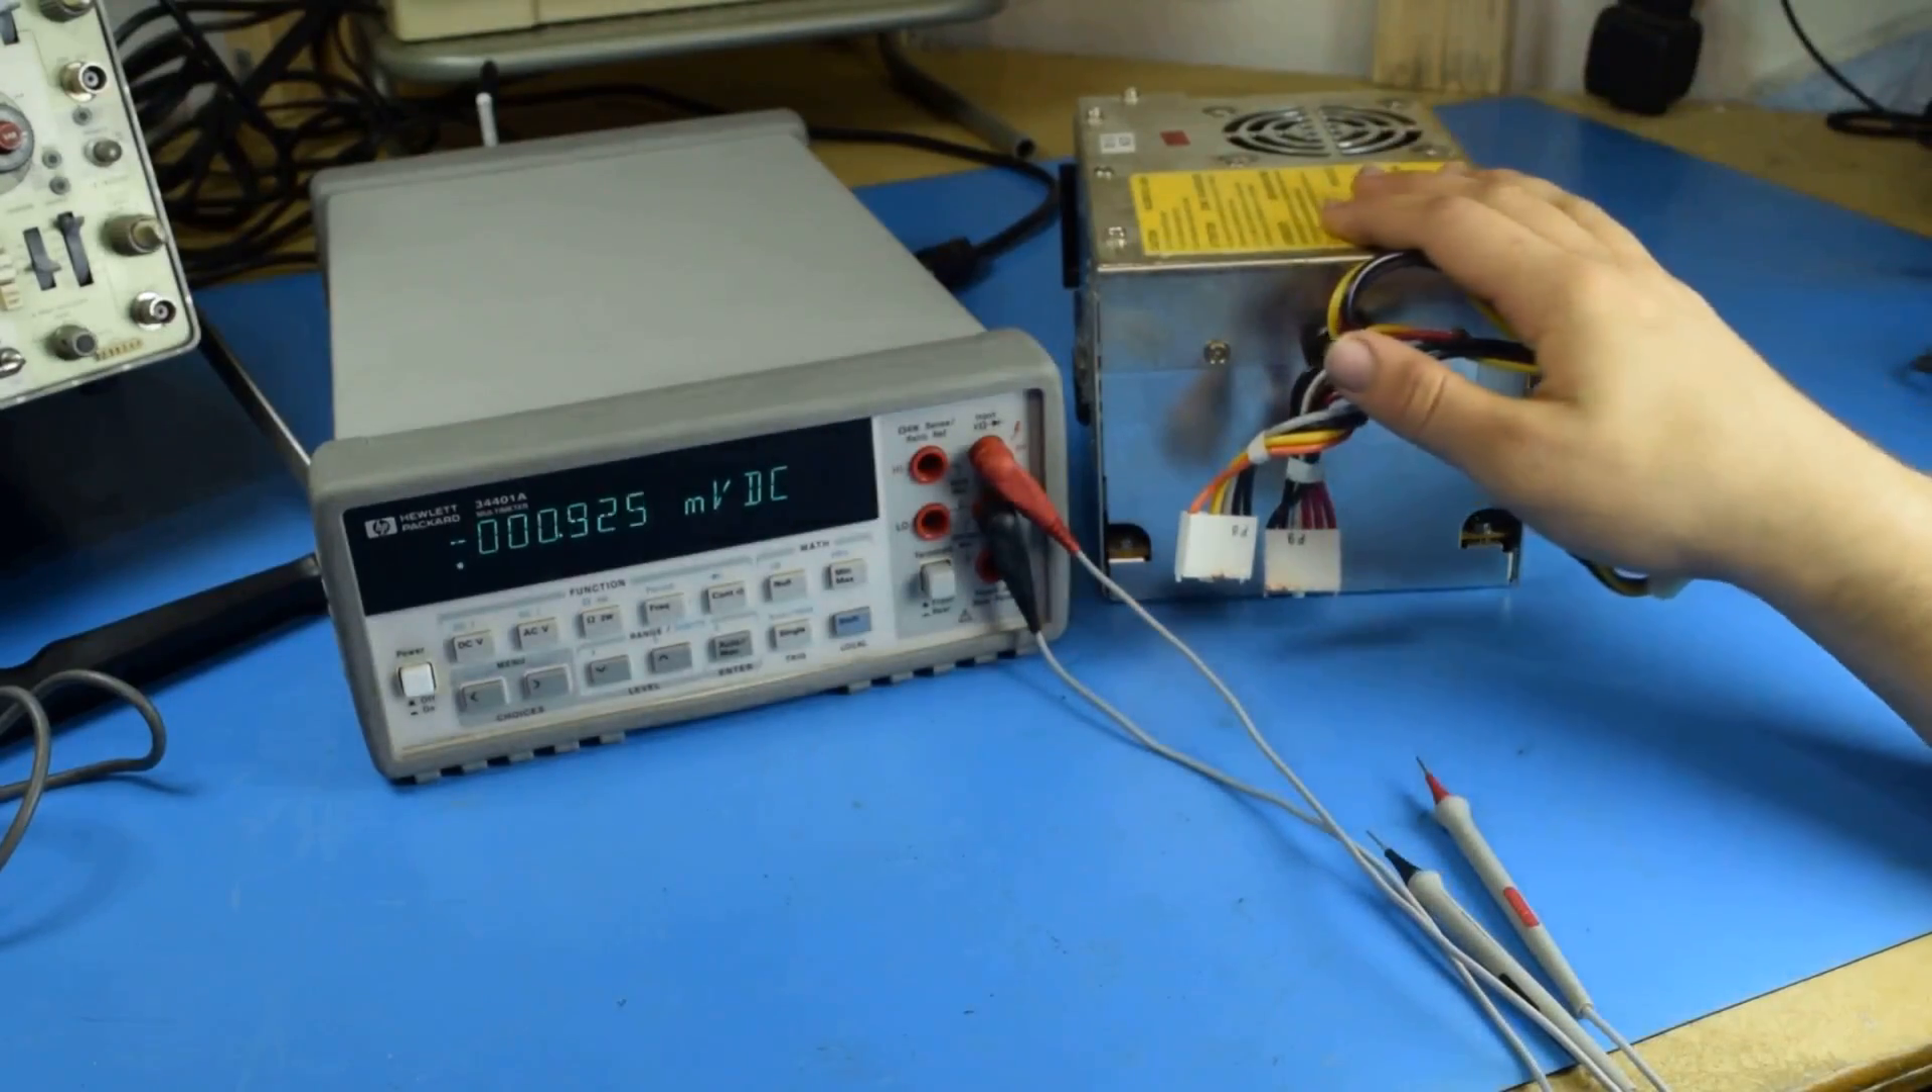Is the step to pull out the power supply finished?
Yes.